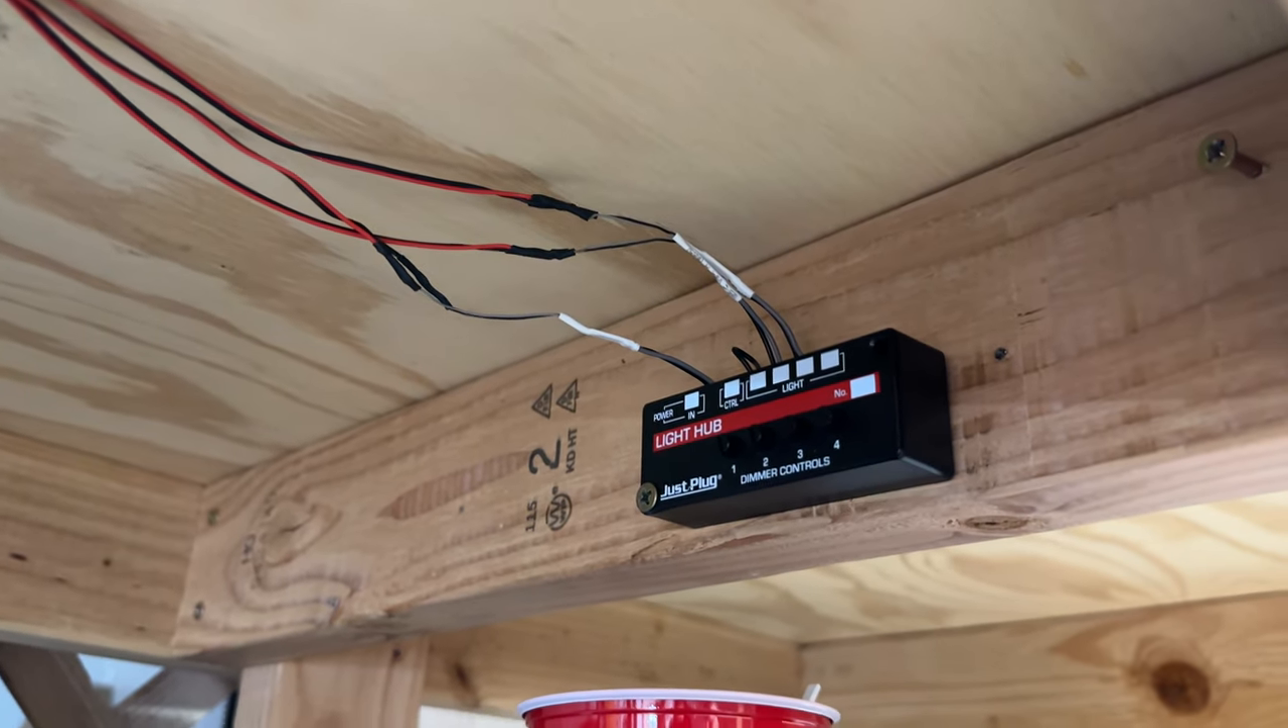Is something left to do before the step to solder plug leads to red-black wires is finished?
No.